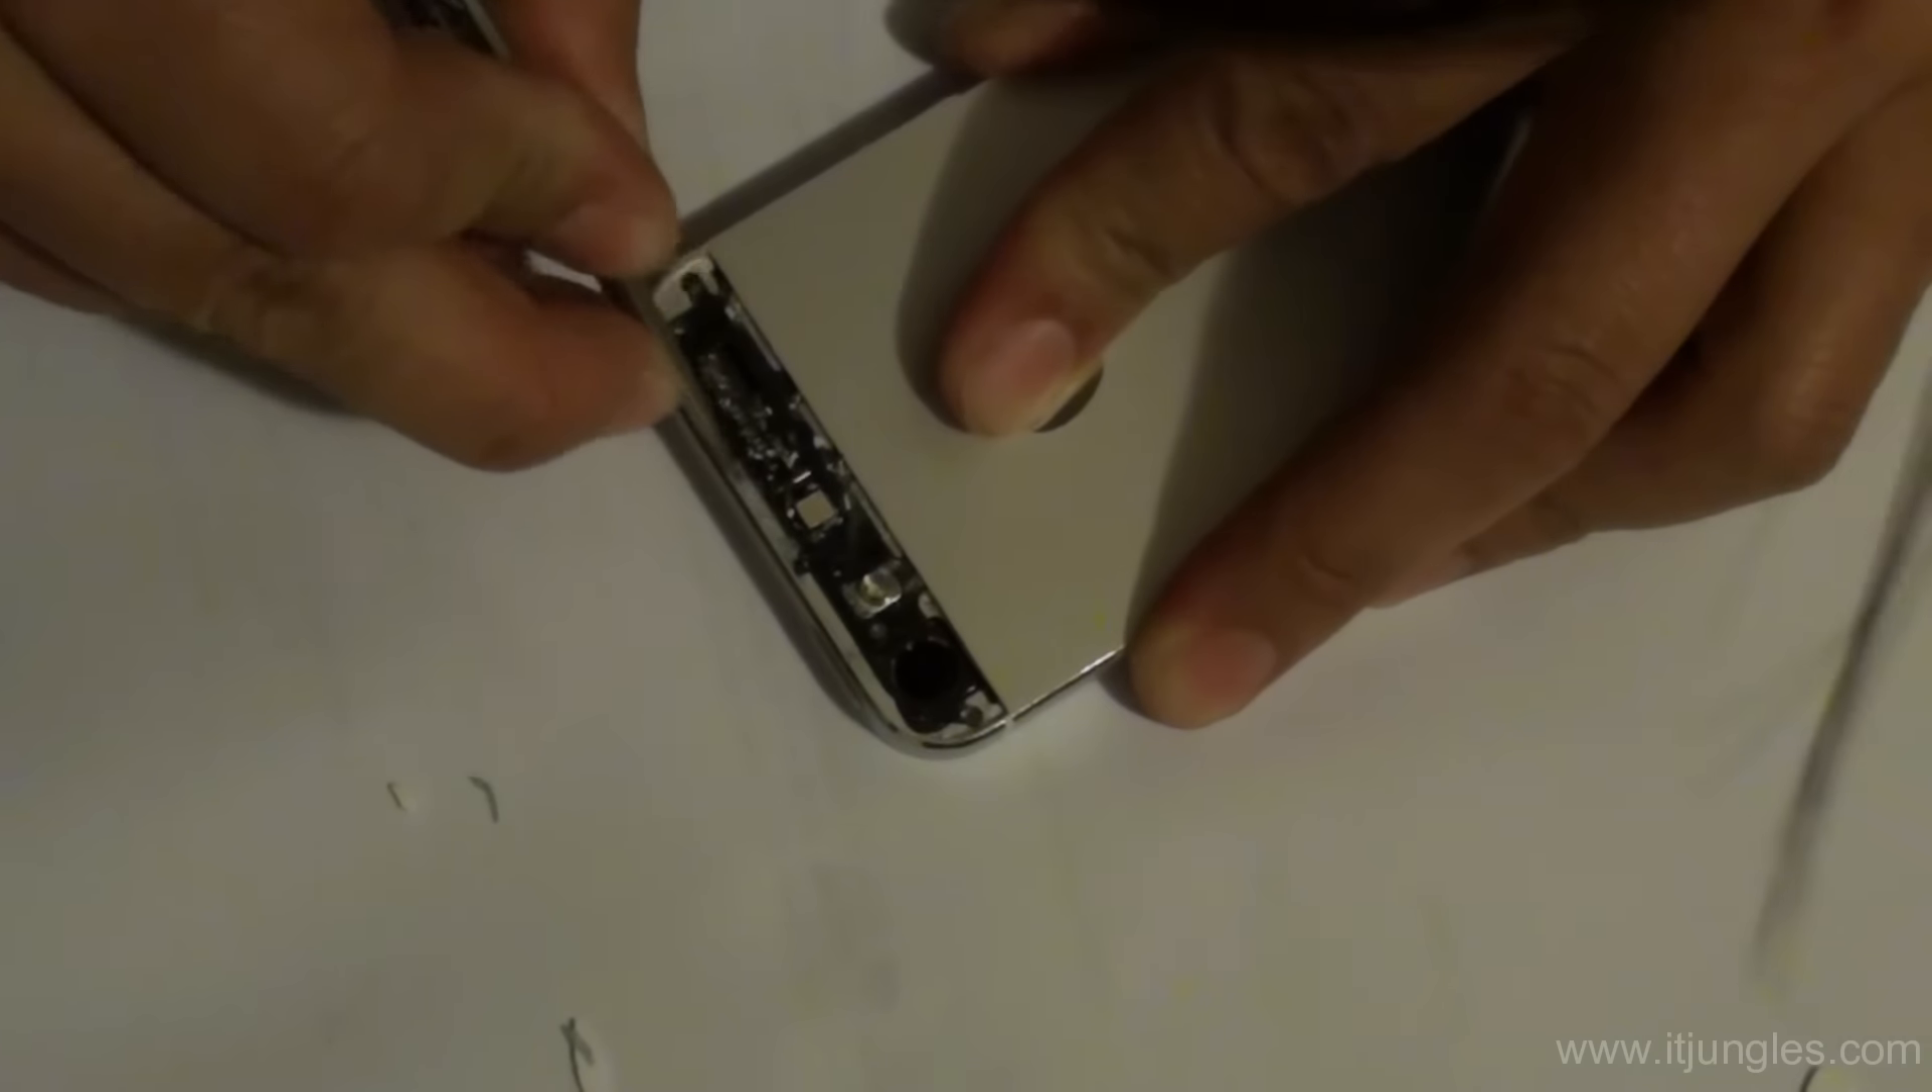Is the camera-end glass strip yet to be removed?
No.